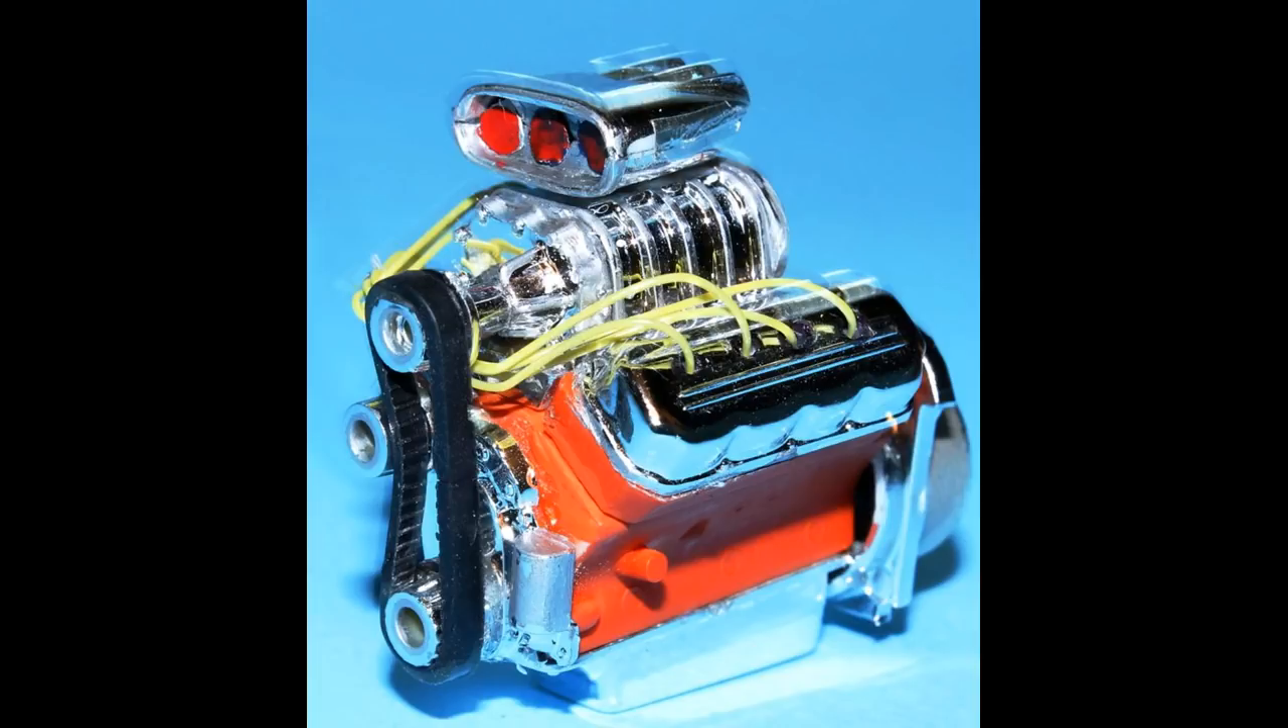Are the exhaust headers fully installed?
No.